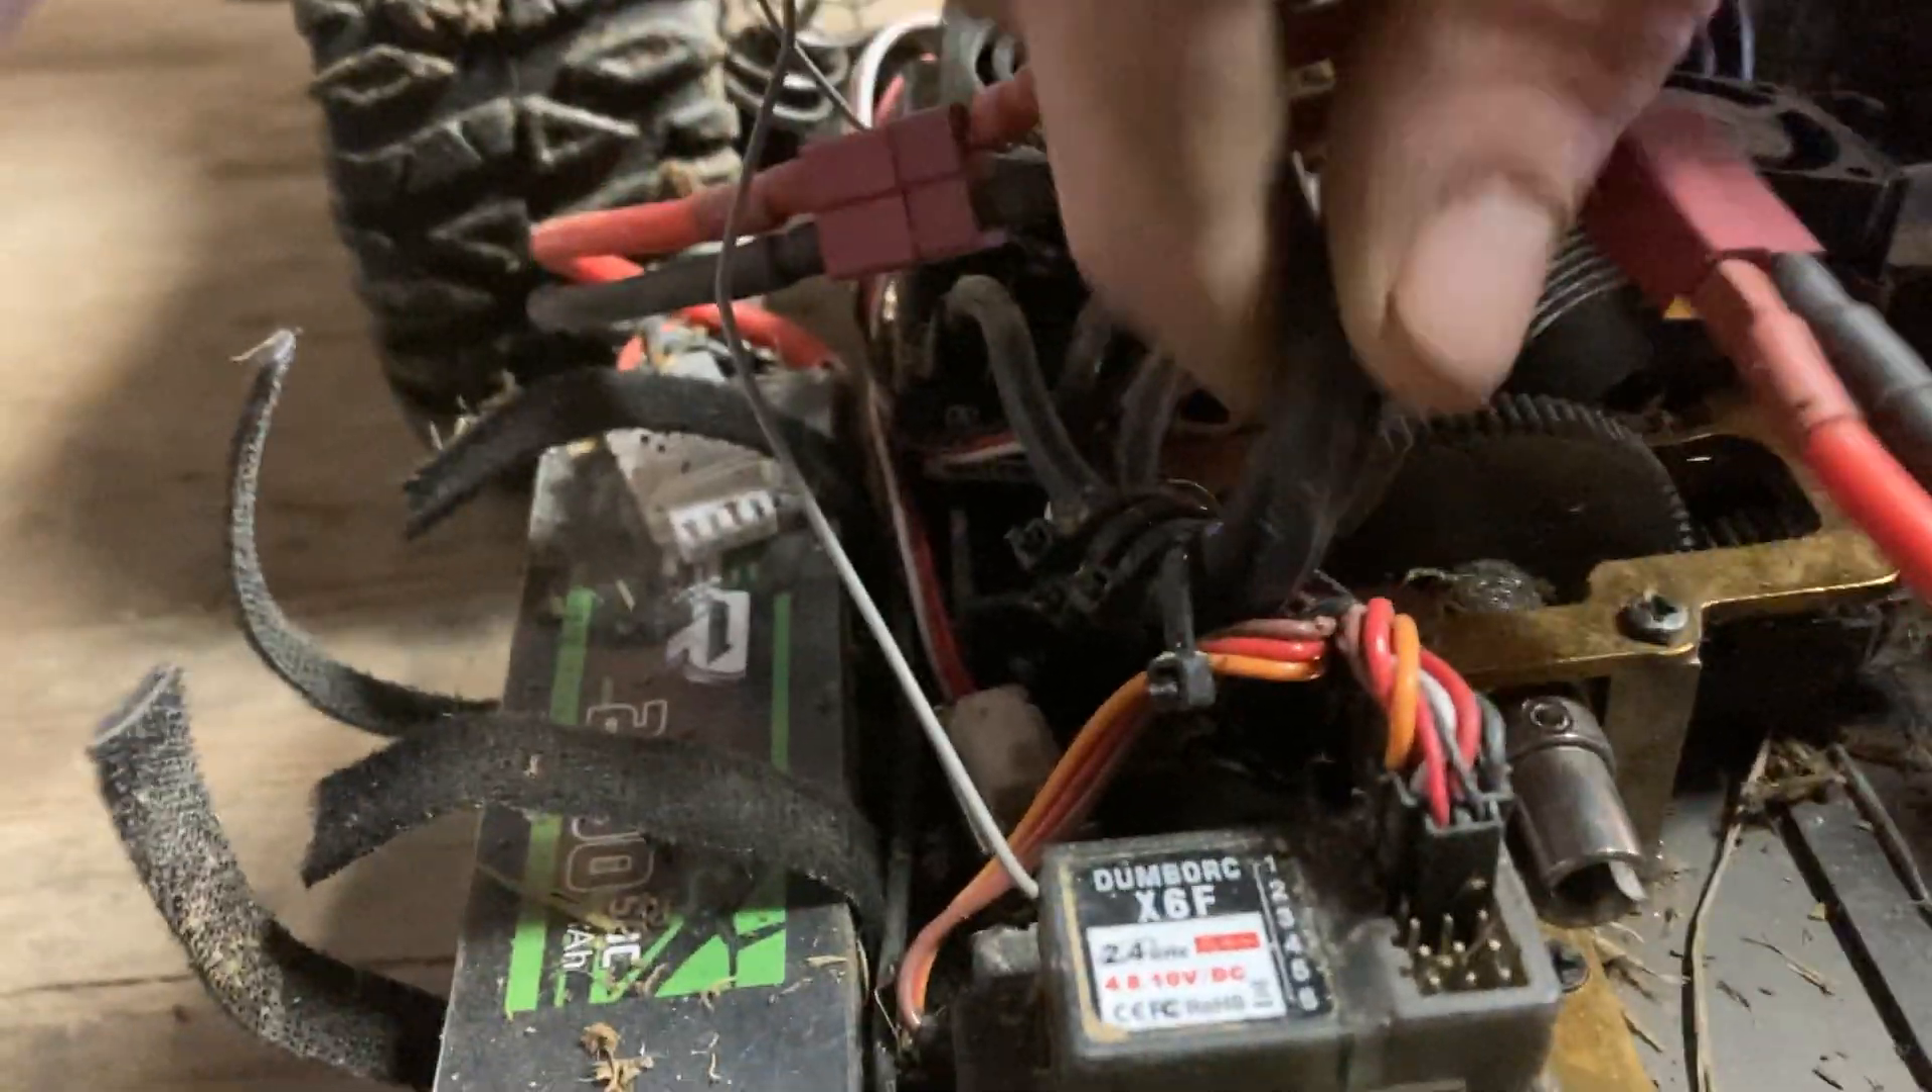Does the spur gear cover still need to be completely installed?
Yes.